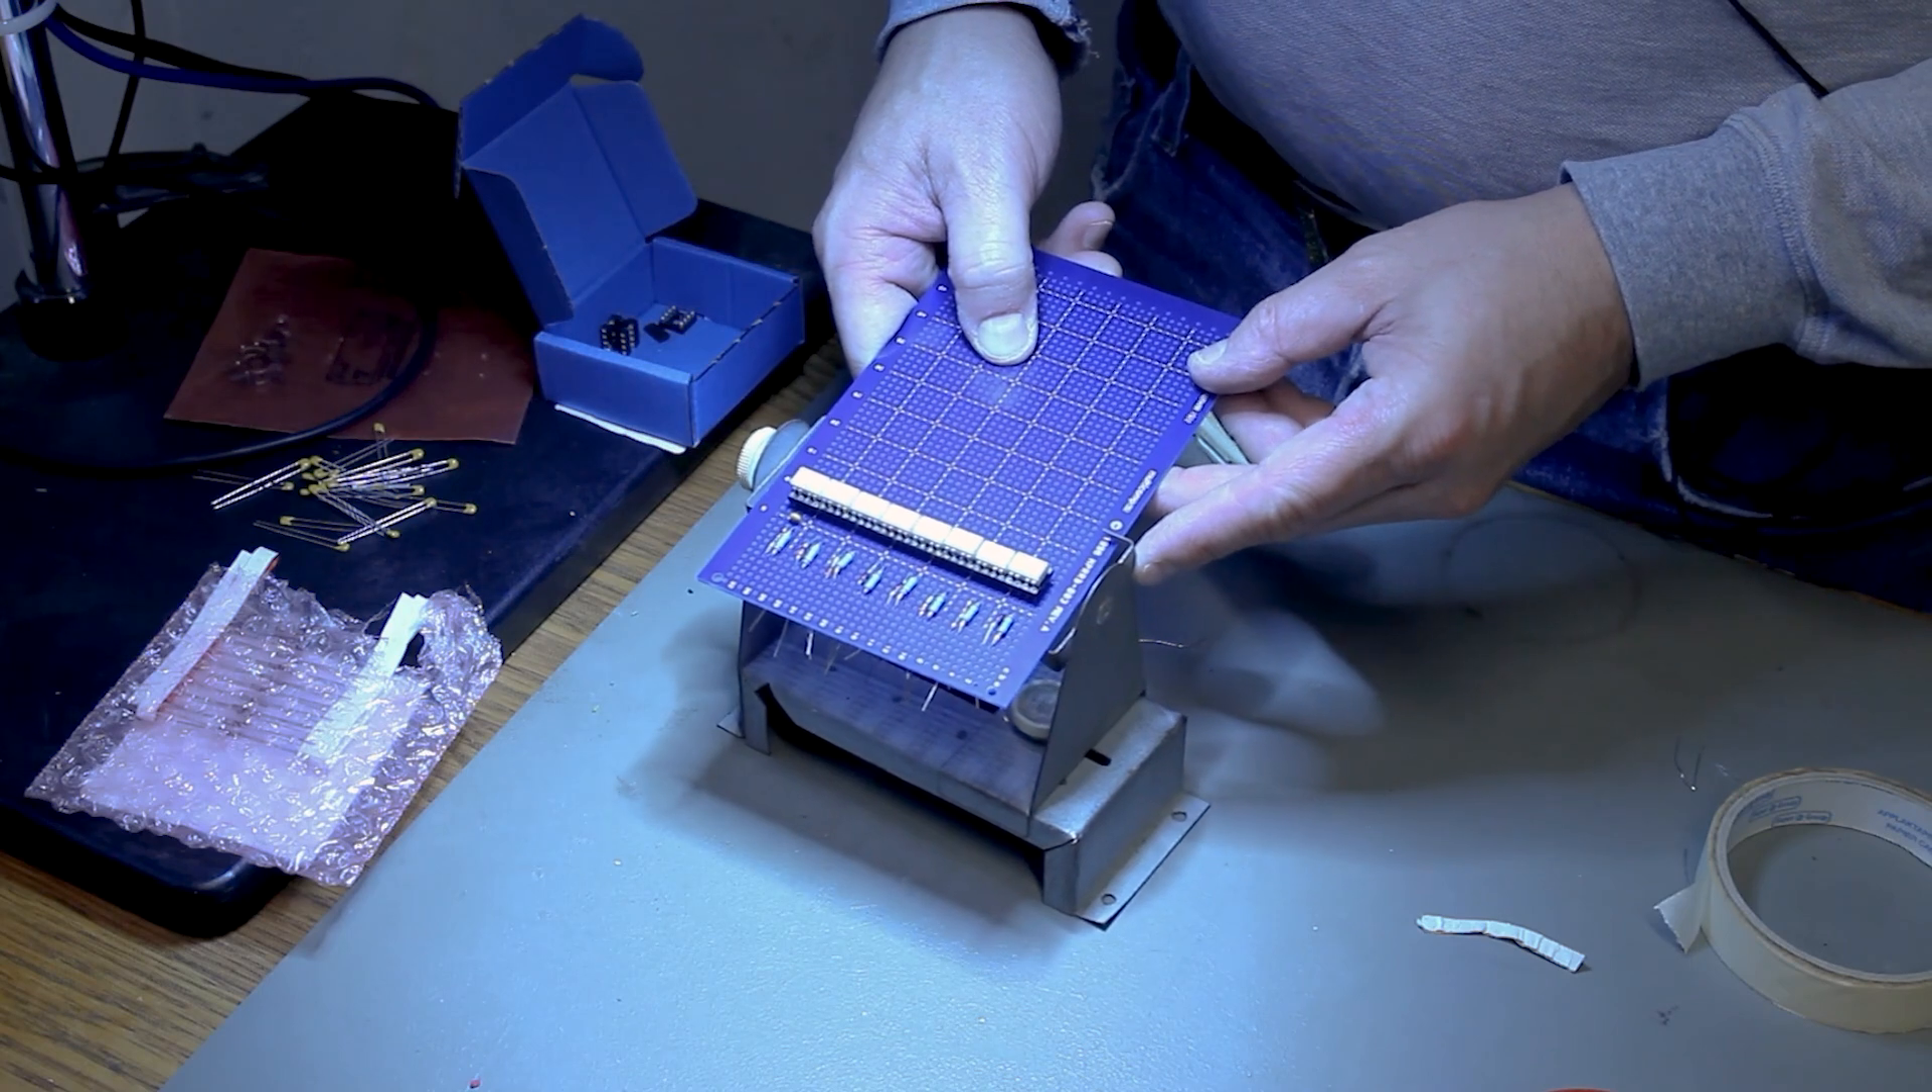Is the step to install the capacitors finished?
No.